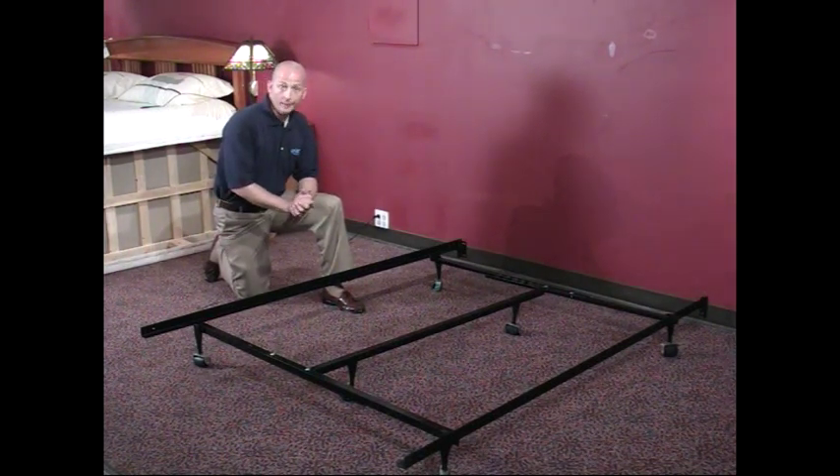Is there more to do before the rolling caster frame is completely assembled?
No.